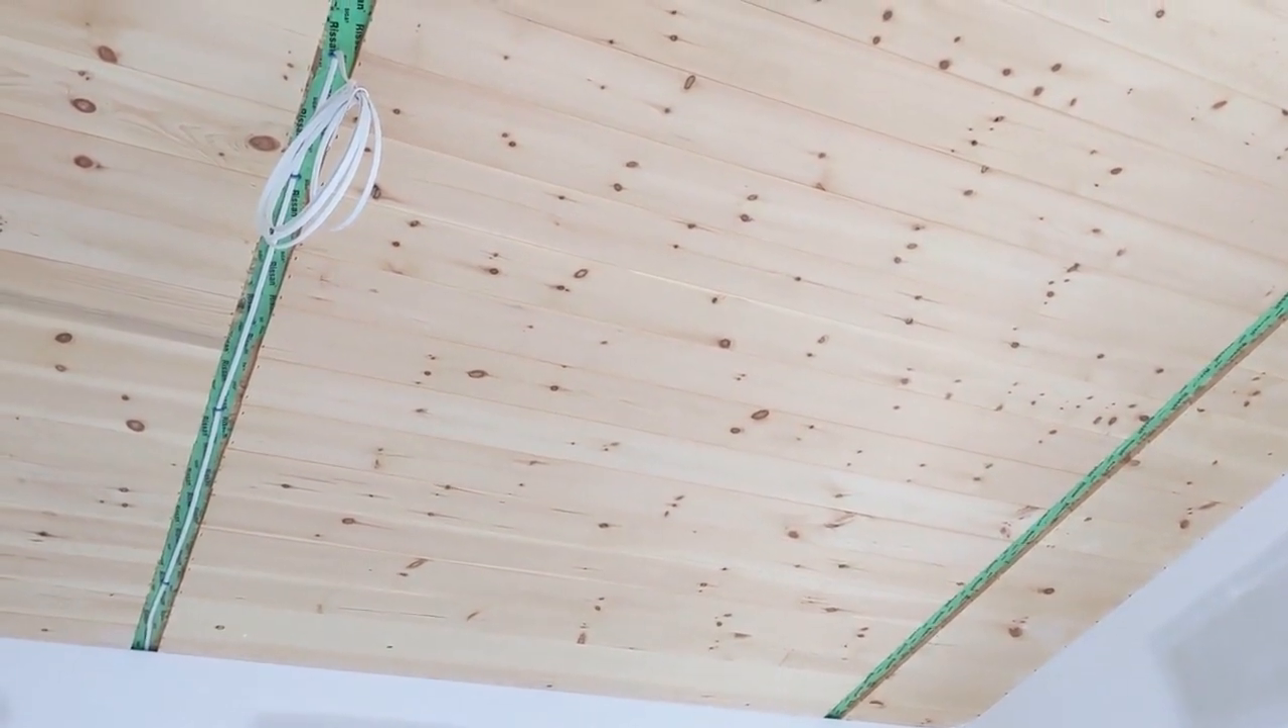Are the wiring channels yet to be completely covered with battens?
Yes.